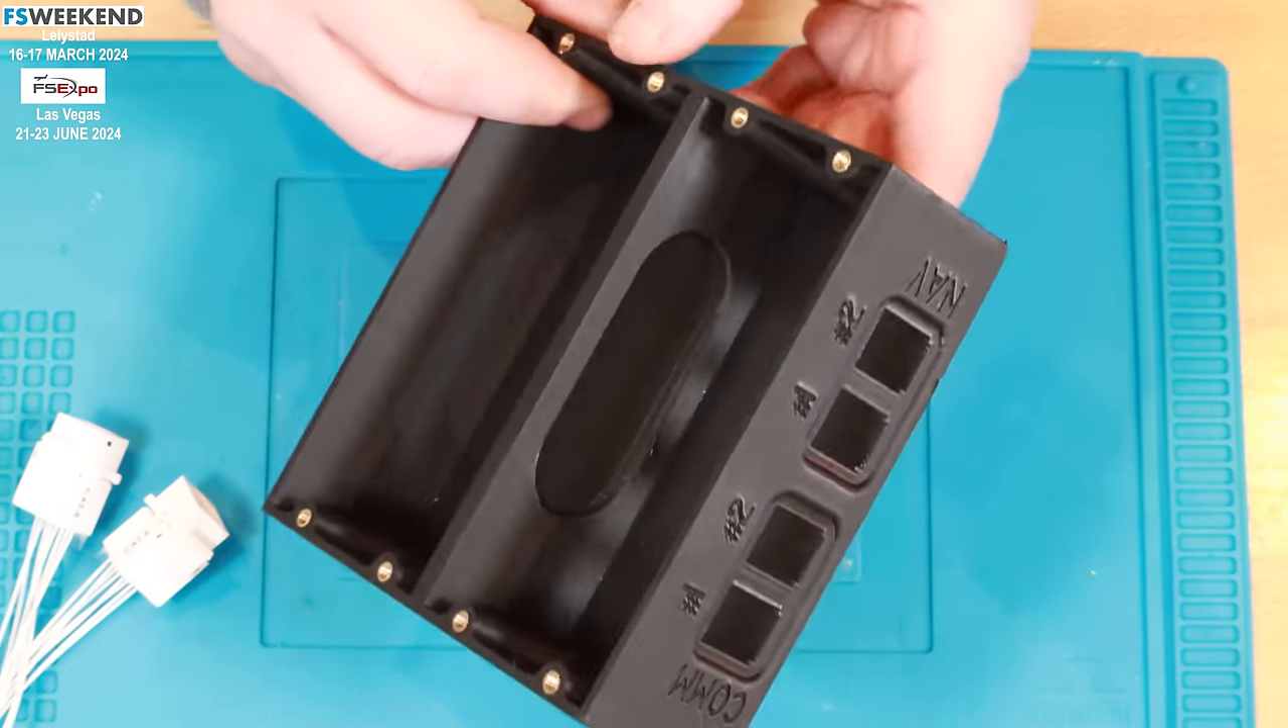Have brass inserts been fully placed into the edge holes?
Yes.